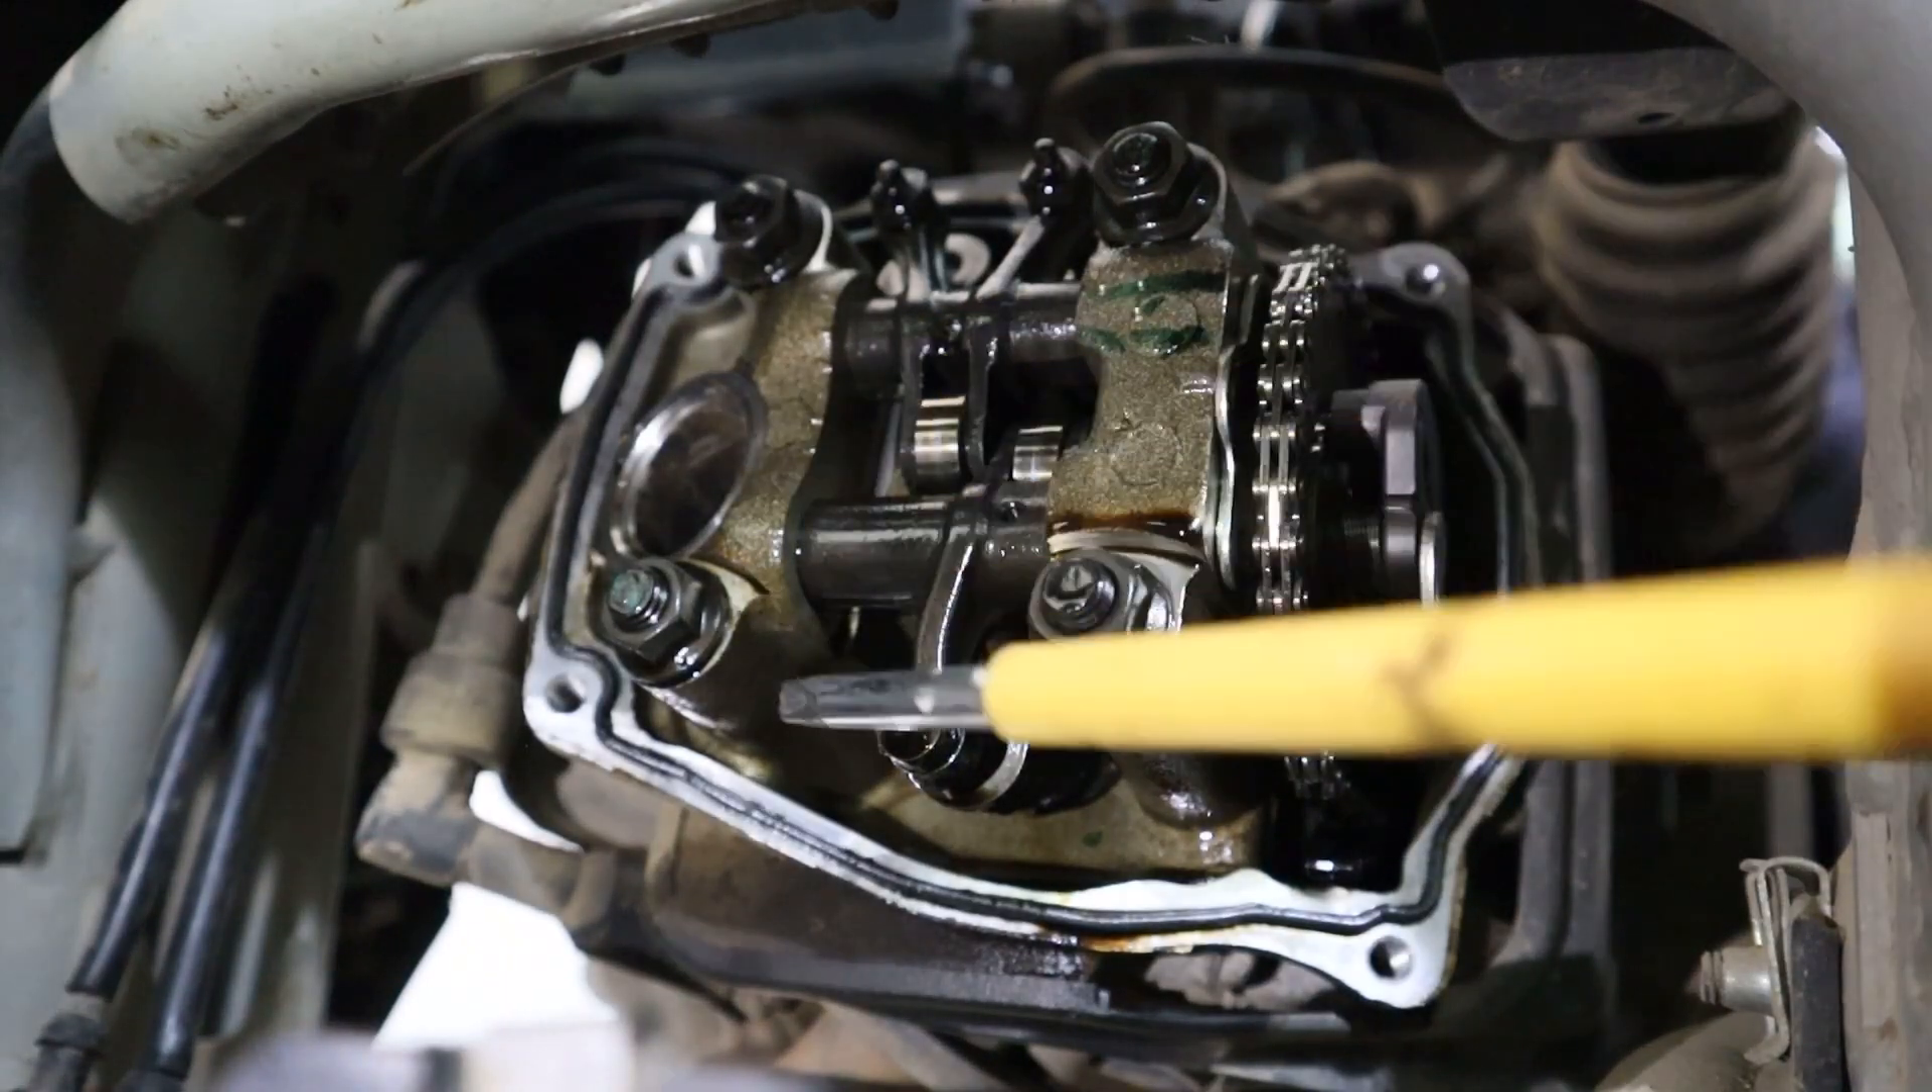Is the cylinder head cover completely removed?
Yes.